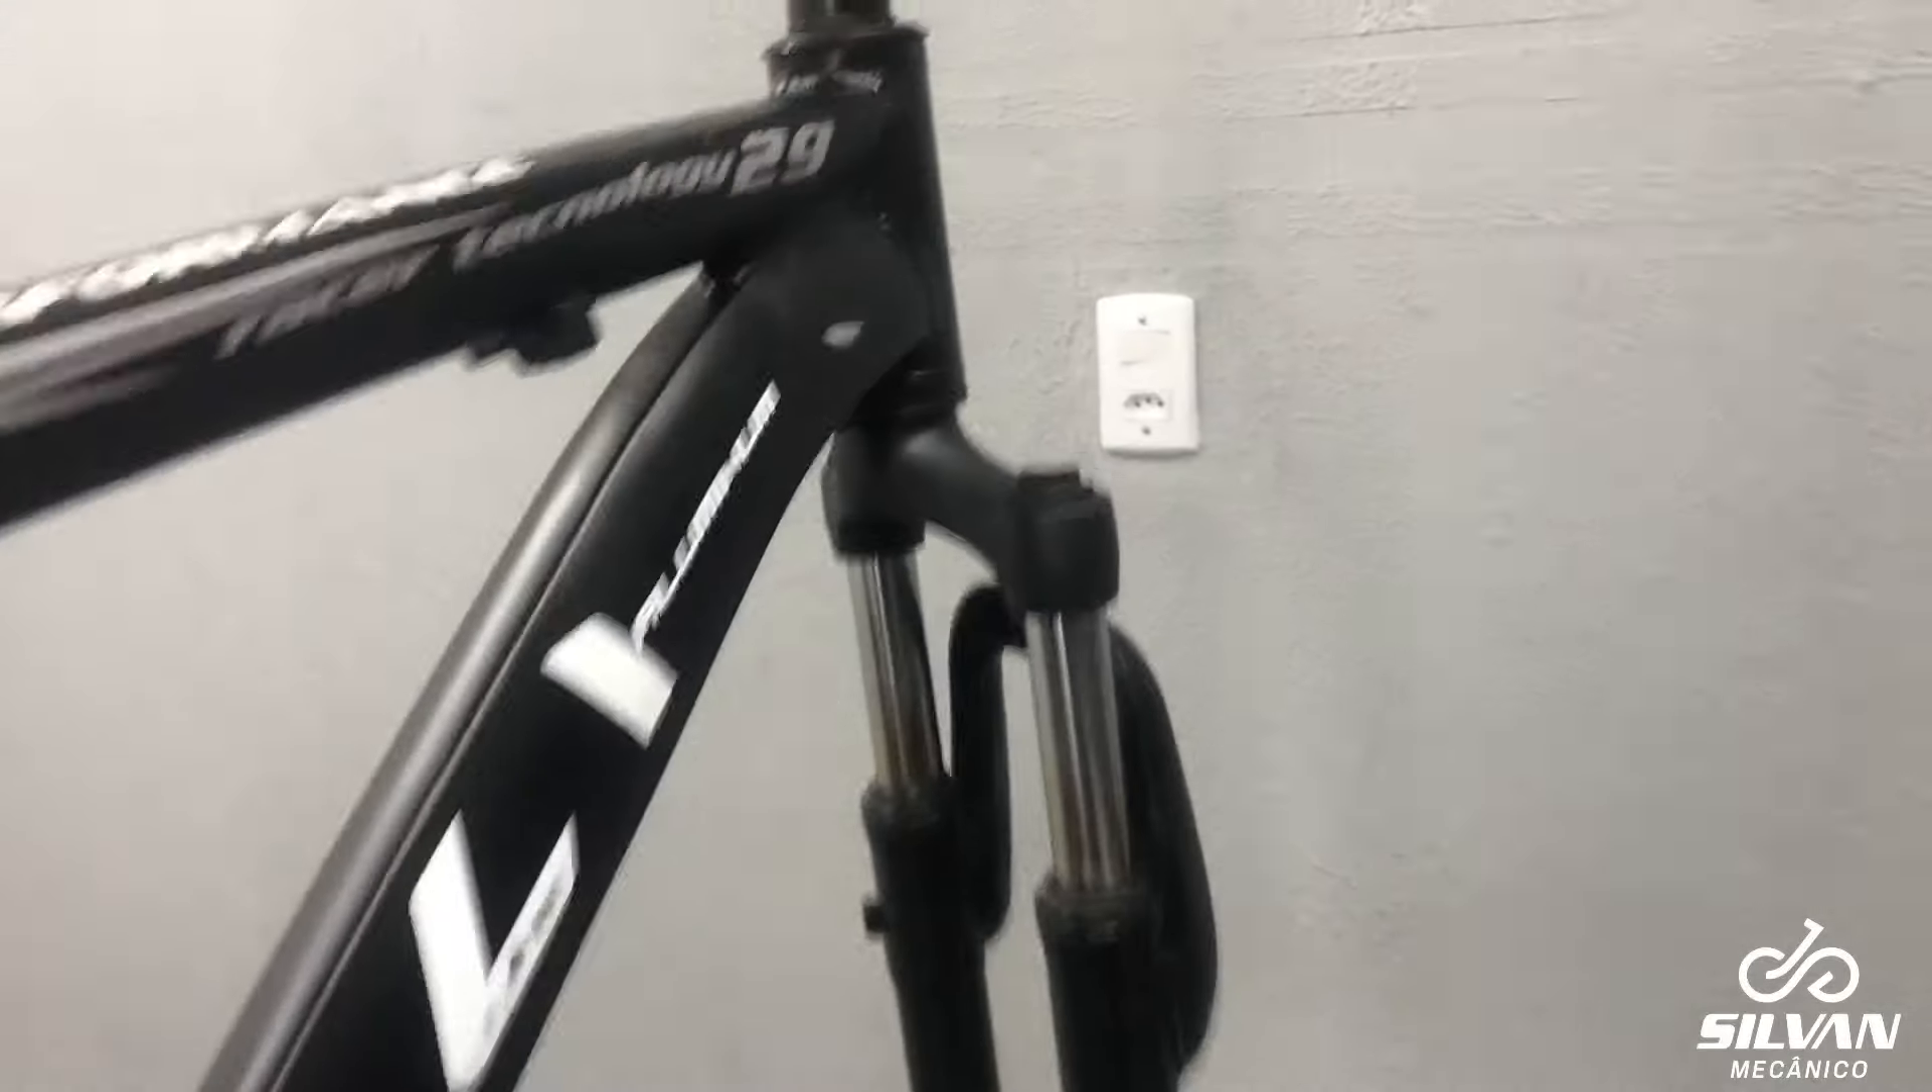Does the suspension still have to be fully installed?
No.